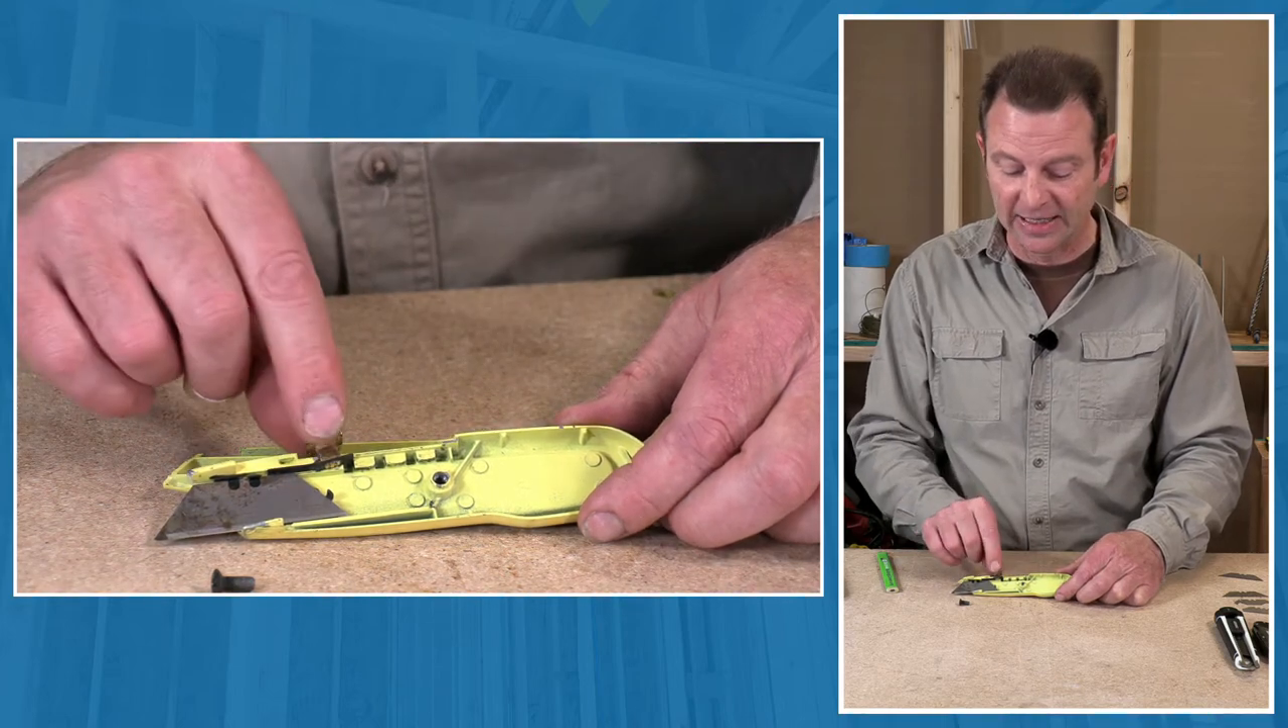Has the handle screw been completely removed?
Yes.